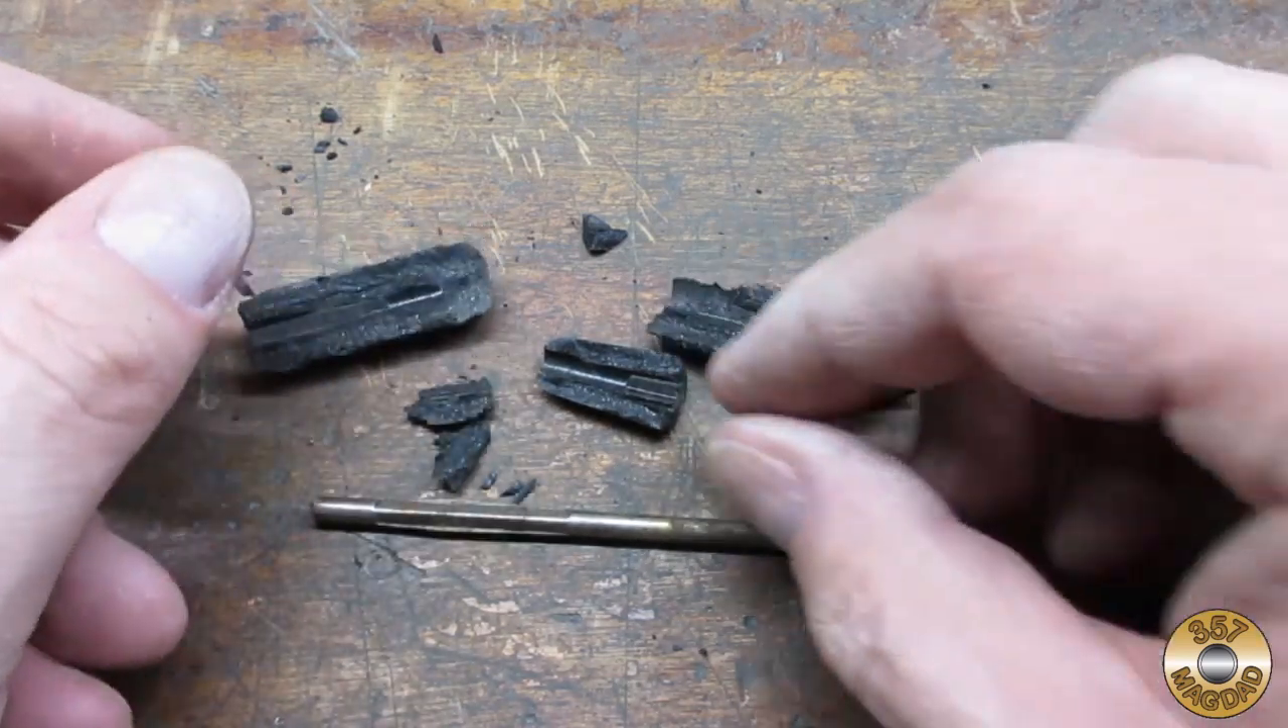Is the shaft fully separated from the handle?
Yes.